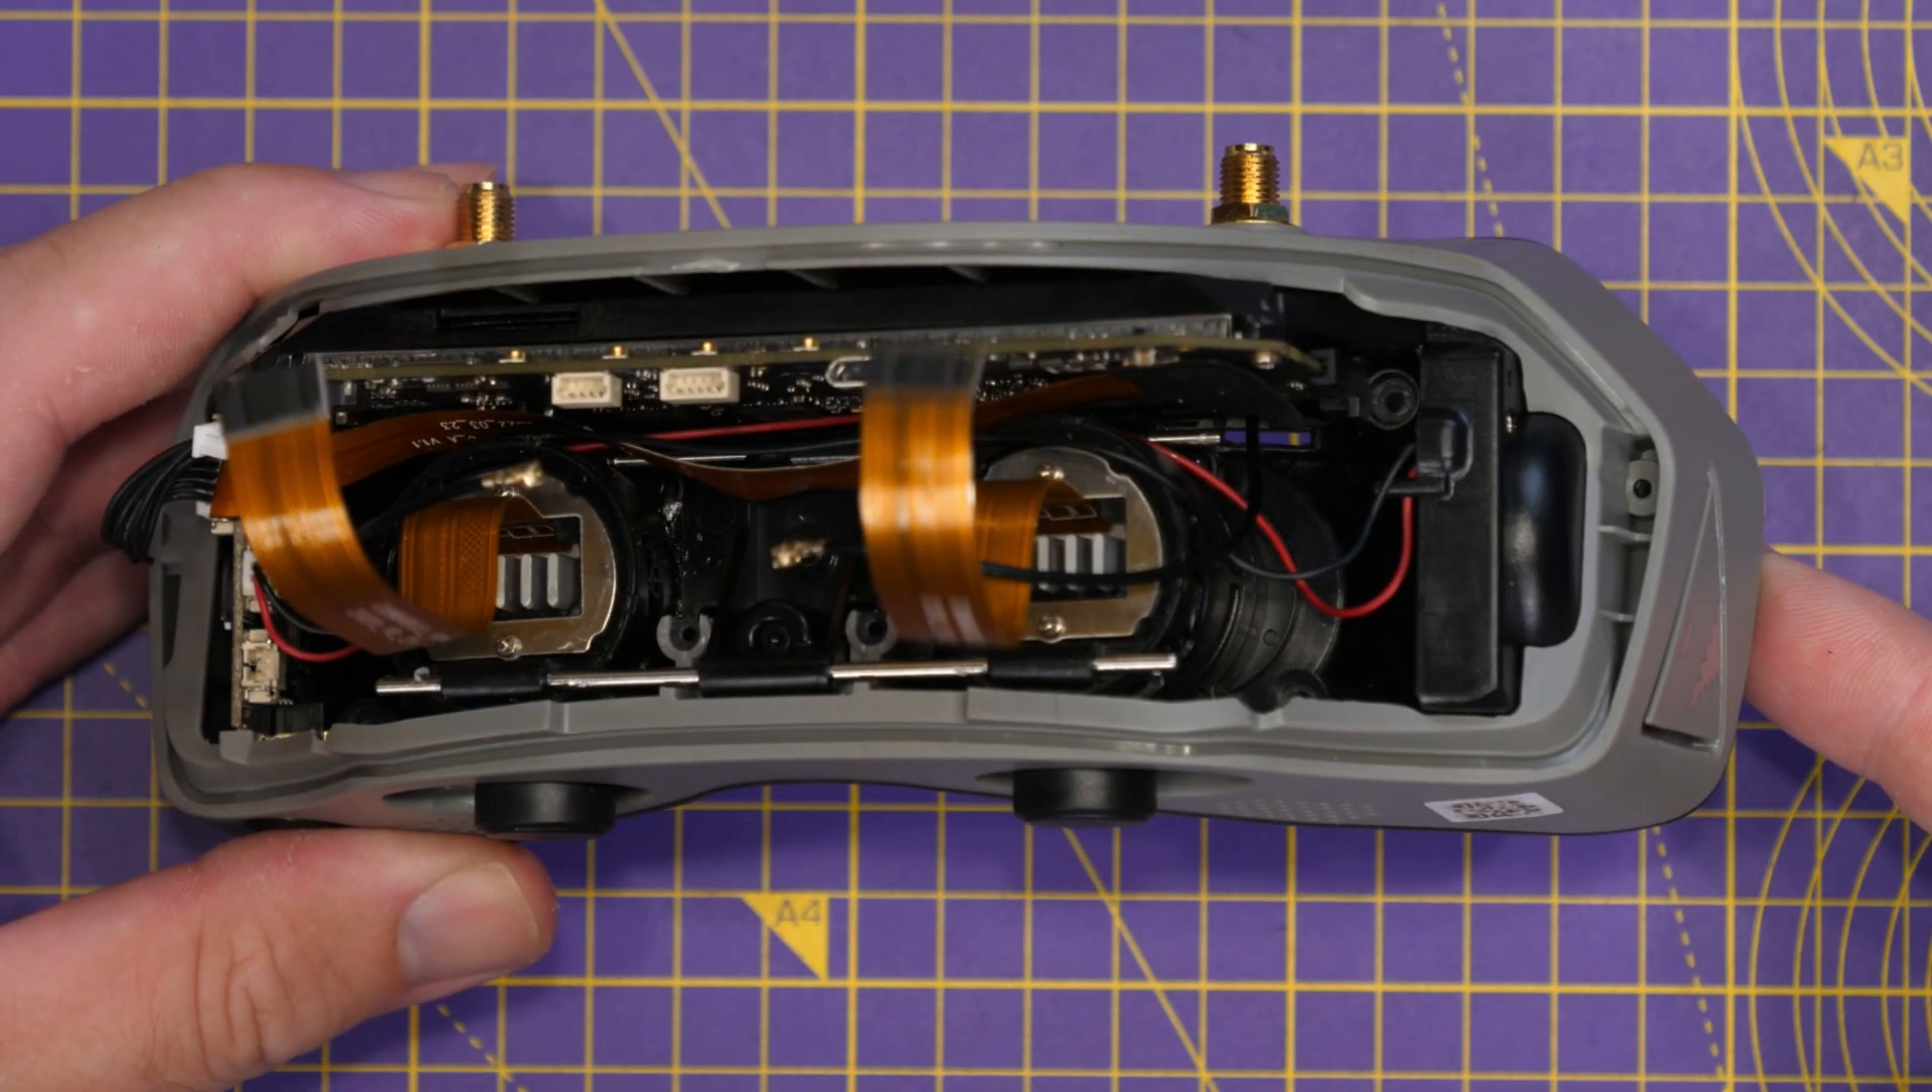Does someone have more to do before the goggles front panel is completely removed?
No.